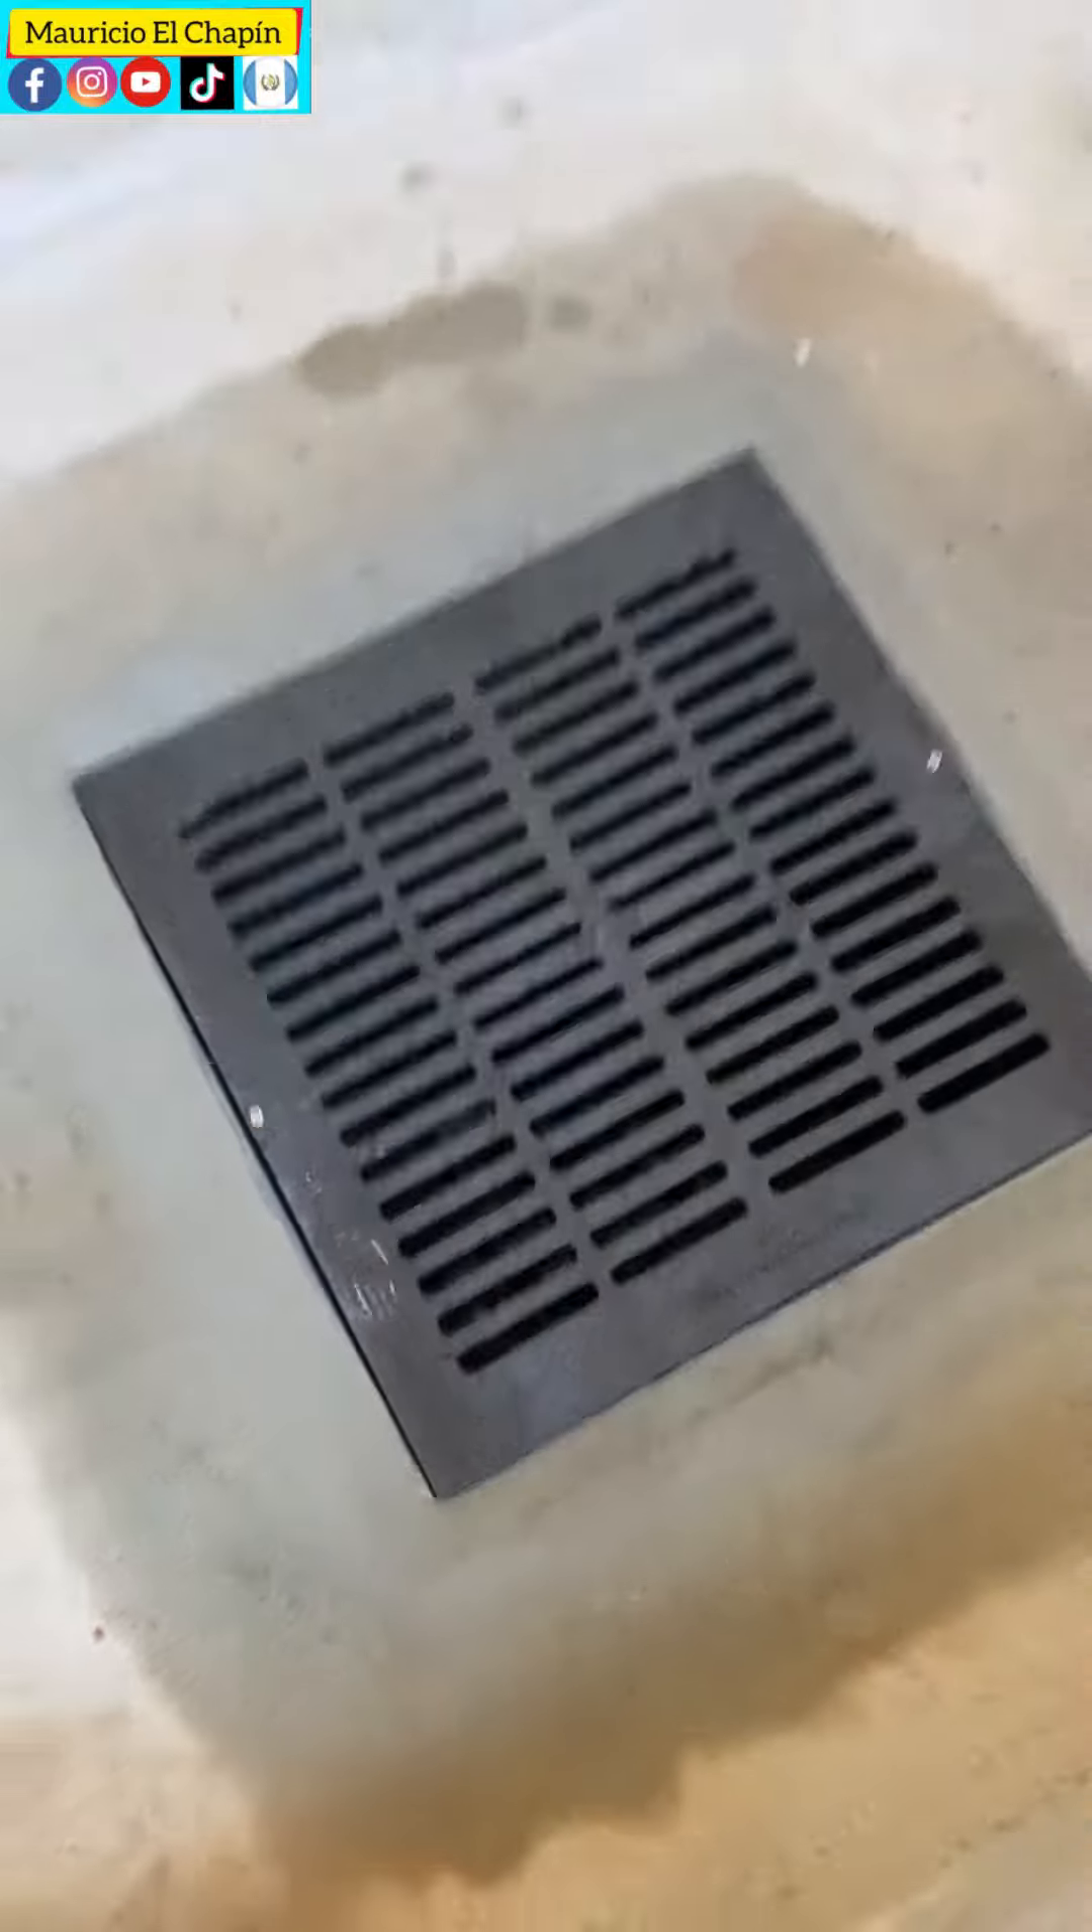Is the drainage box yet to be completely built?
No.